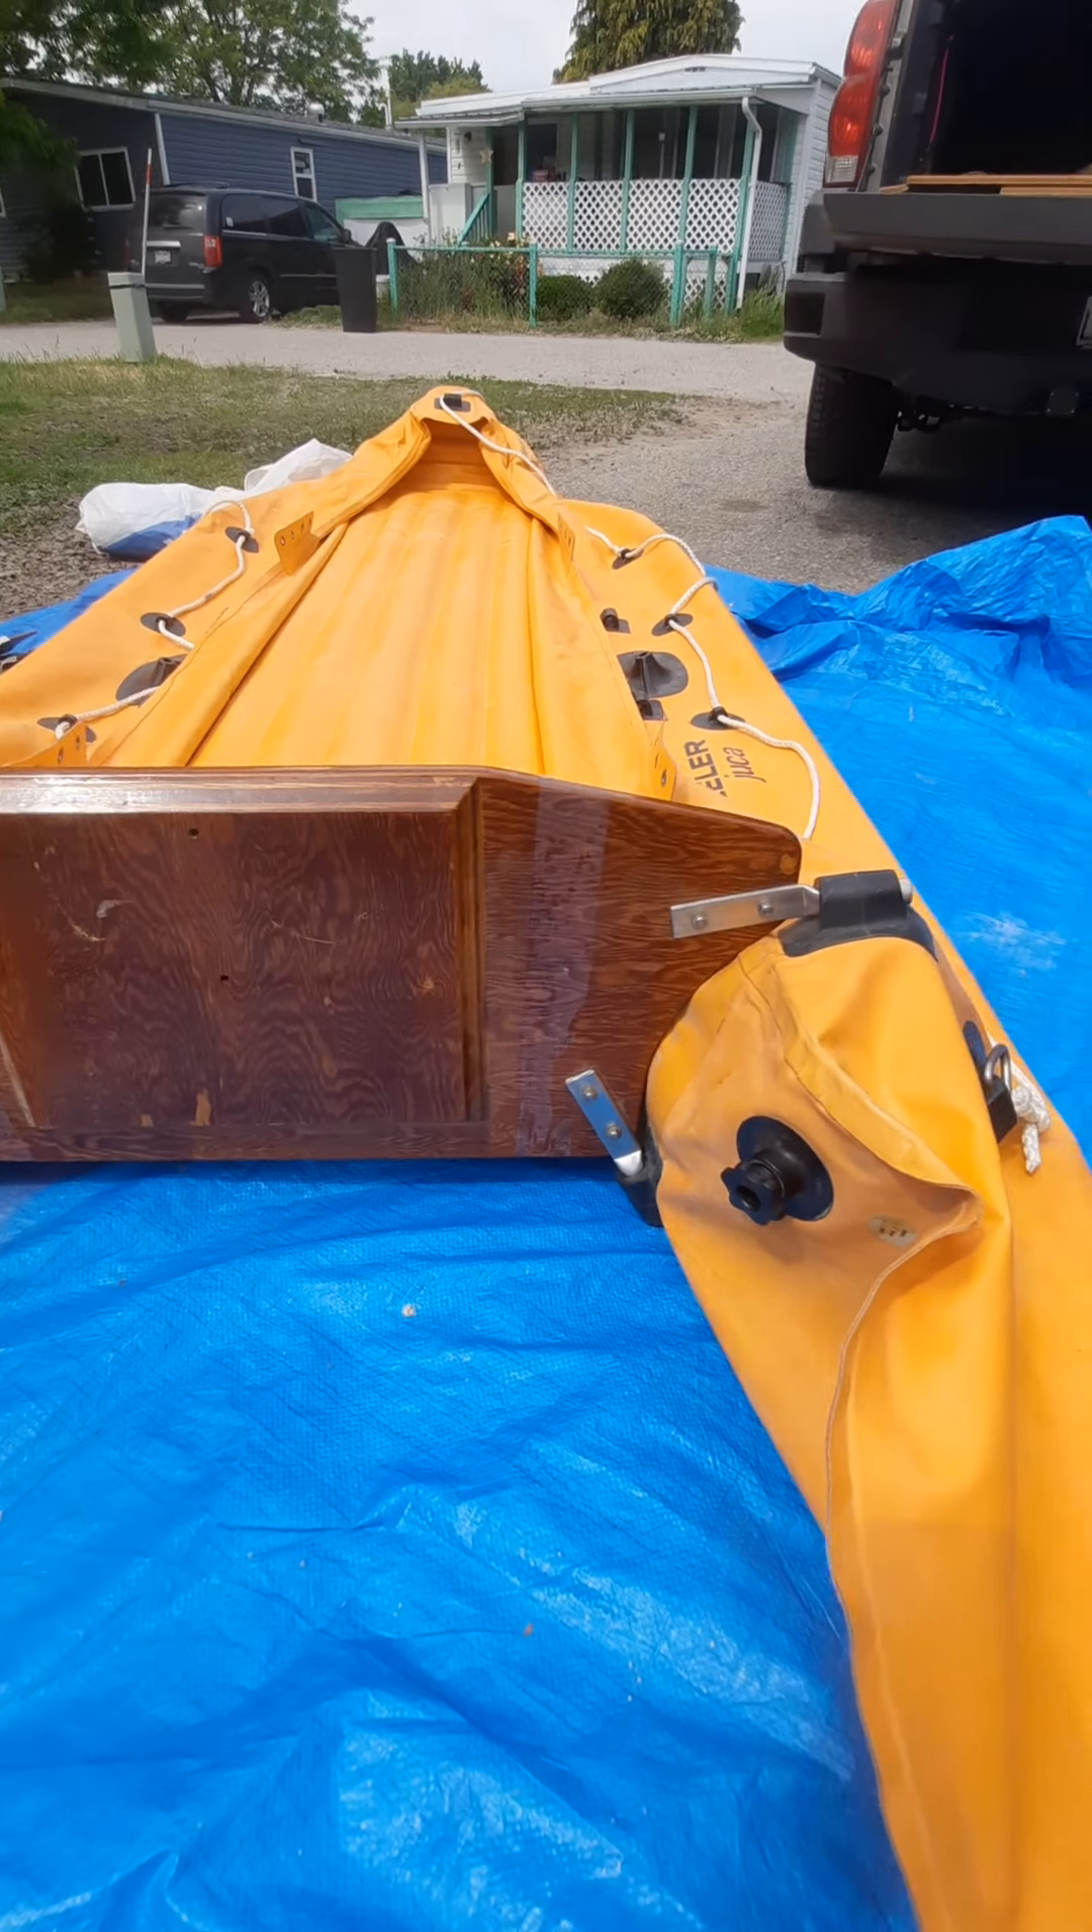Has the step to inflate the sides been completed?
No.